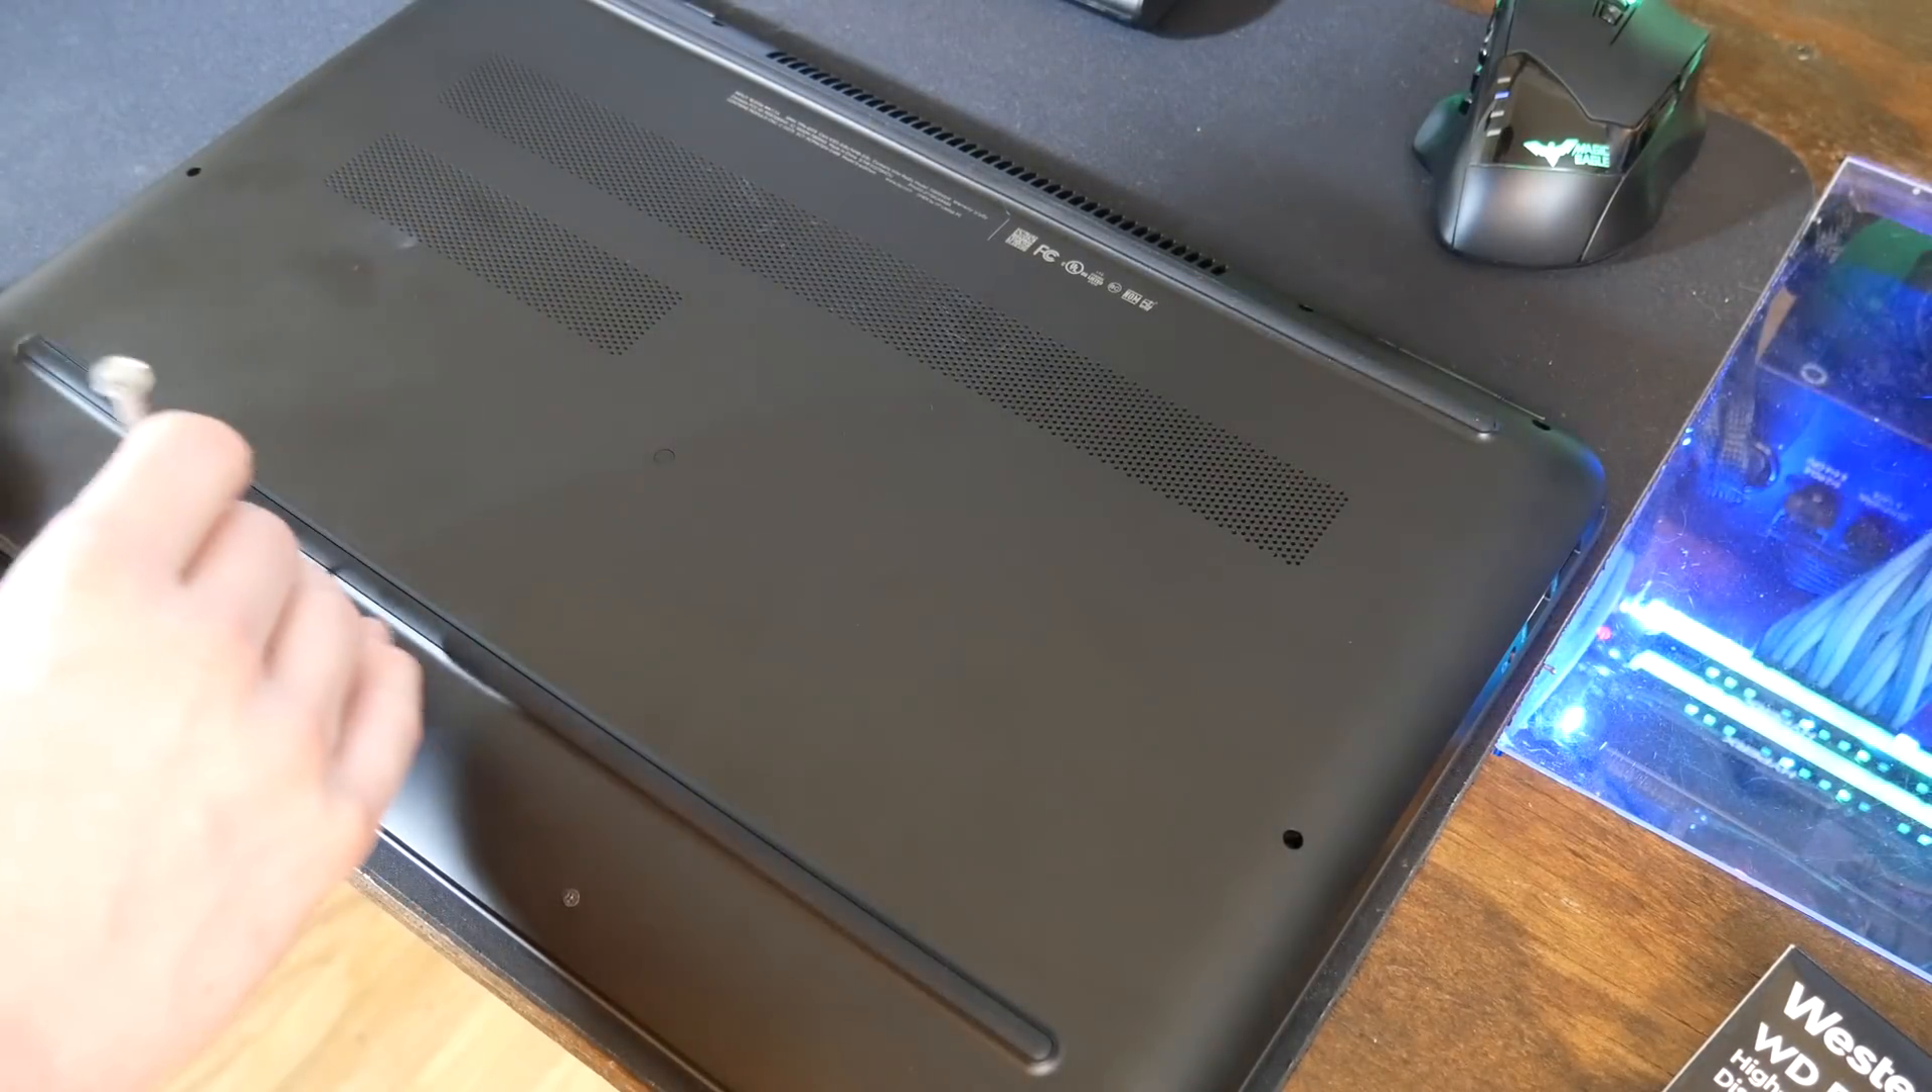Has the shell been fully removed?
No.